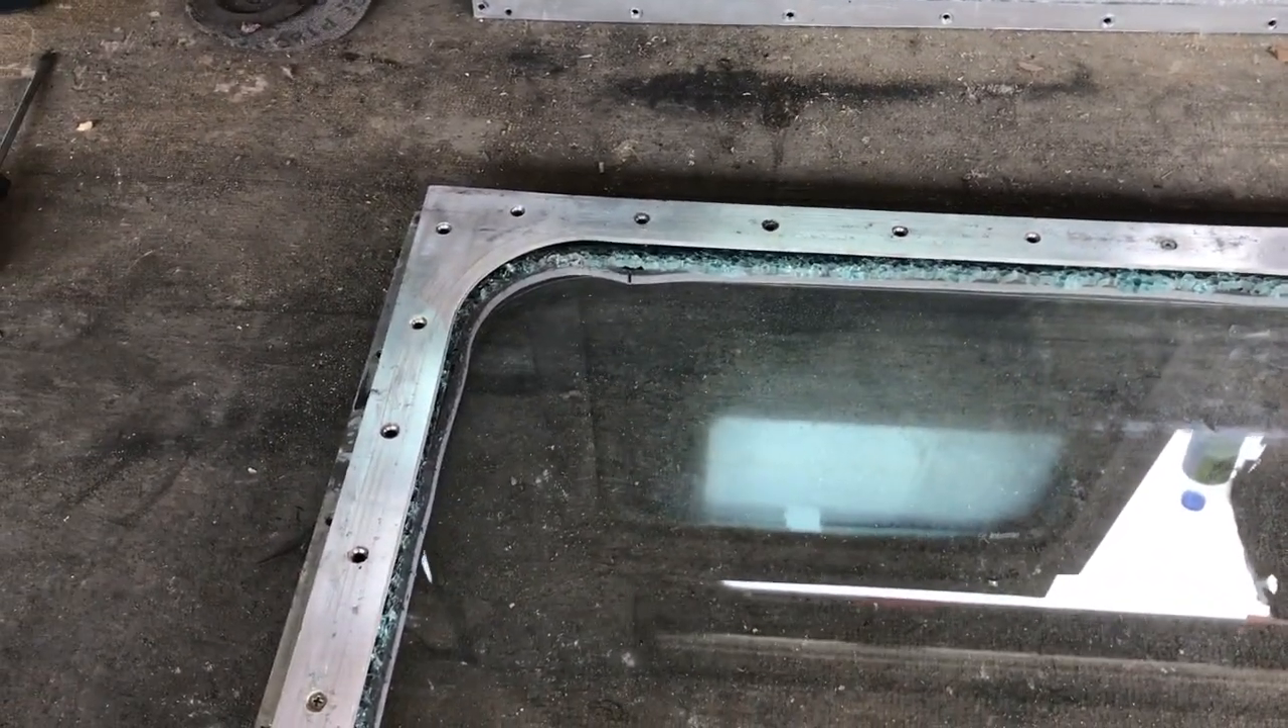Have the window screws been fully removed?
No.